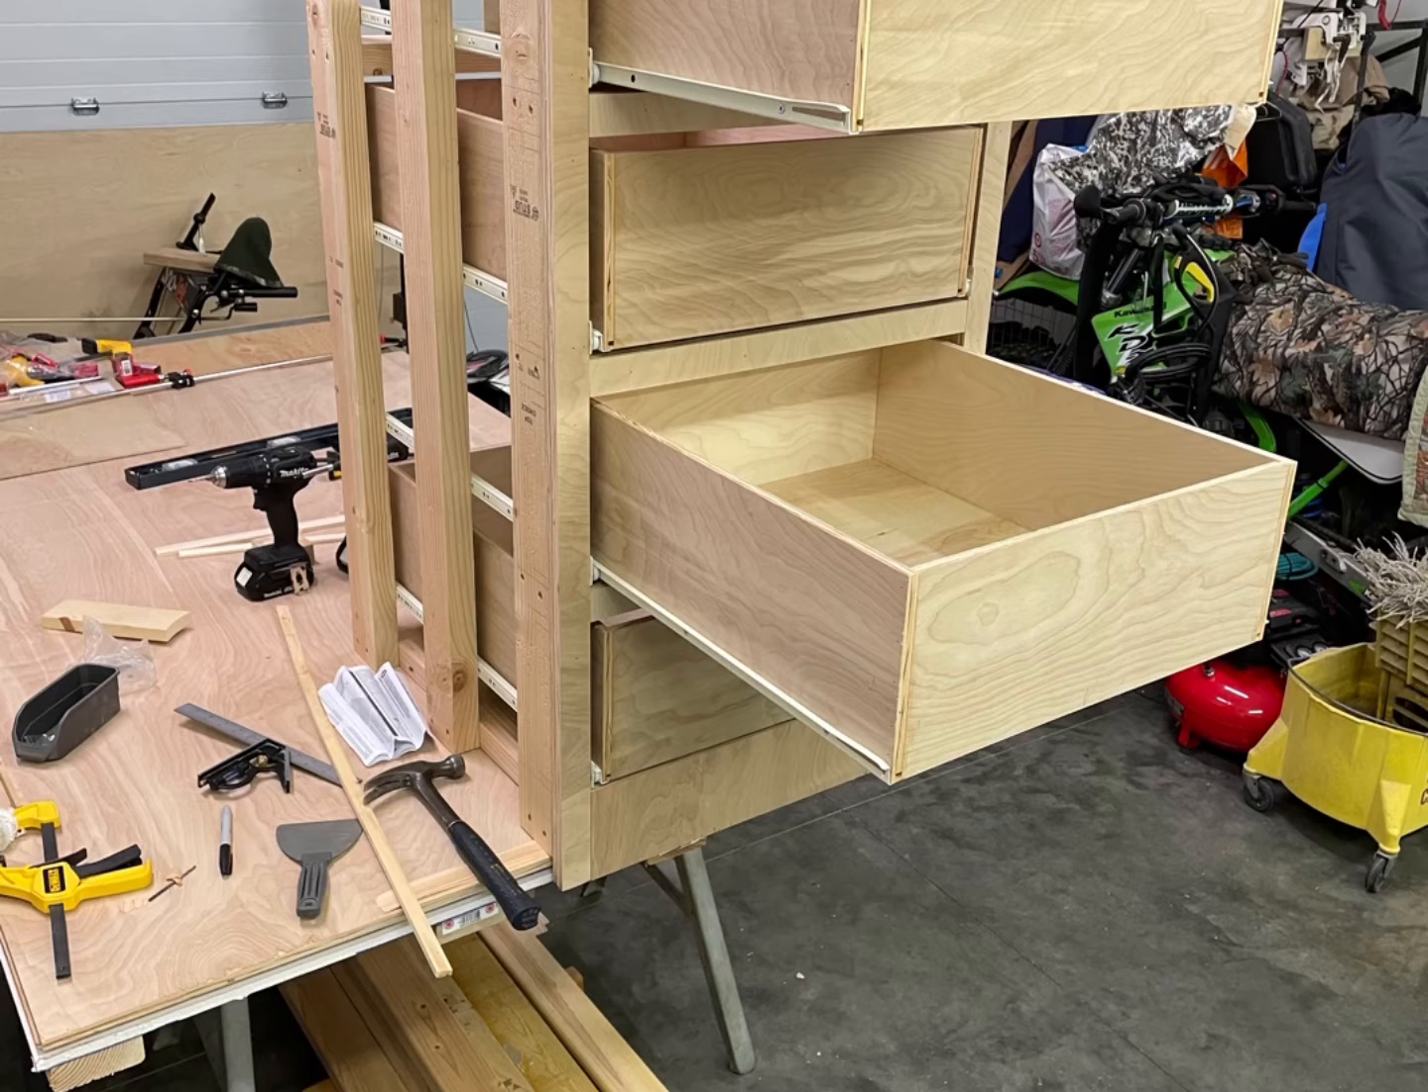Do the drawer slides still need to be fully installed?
No.